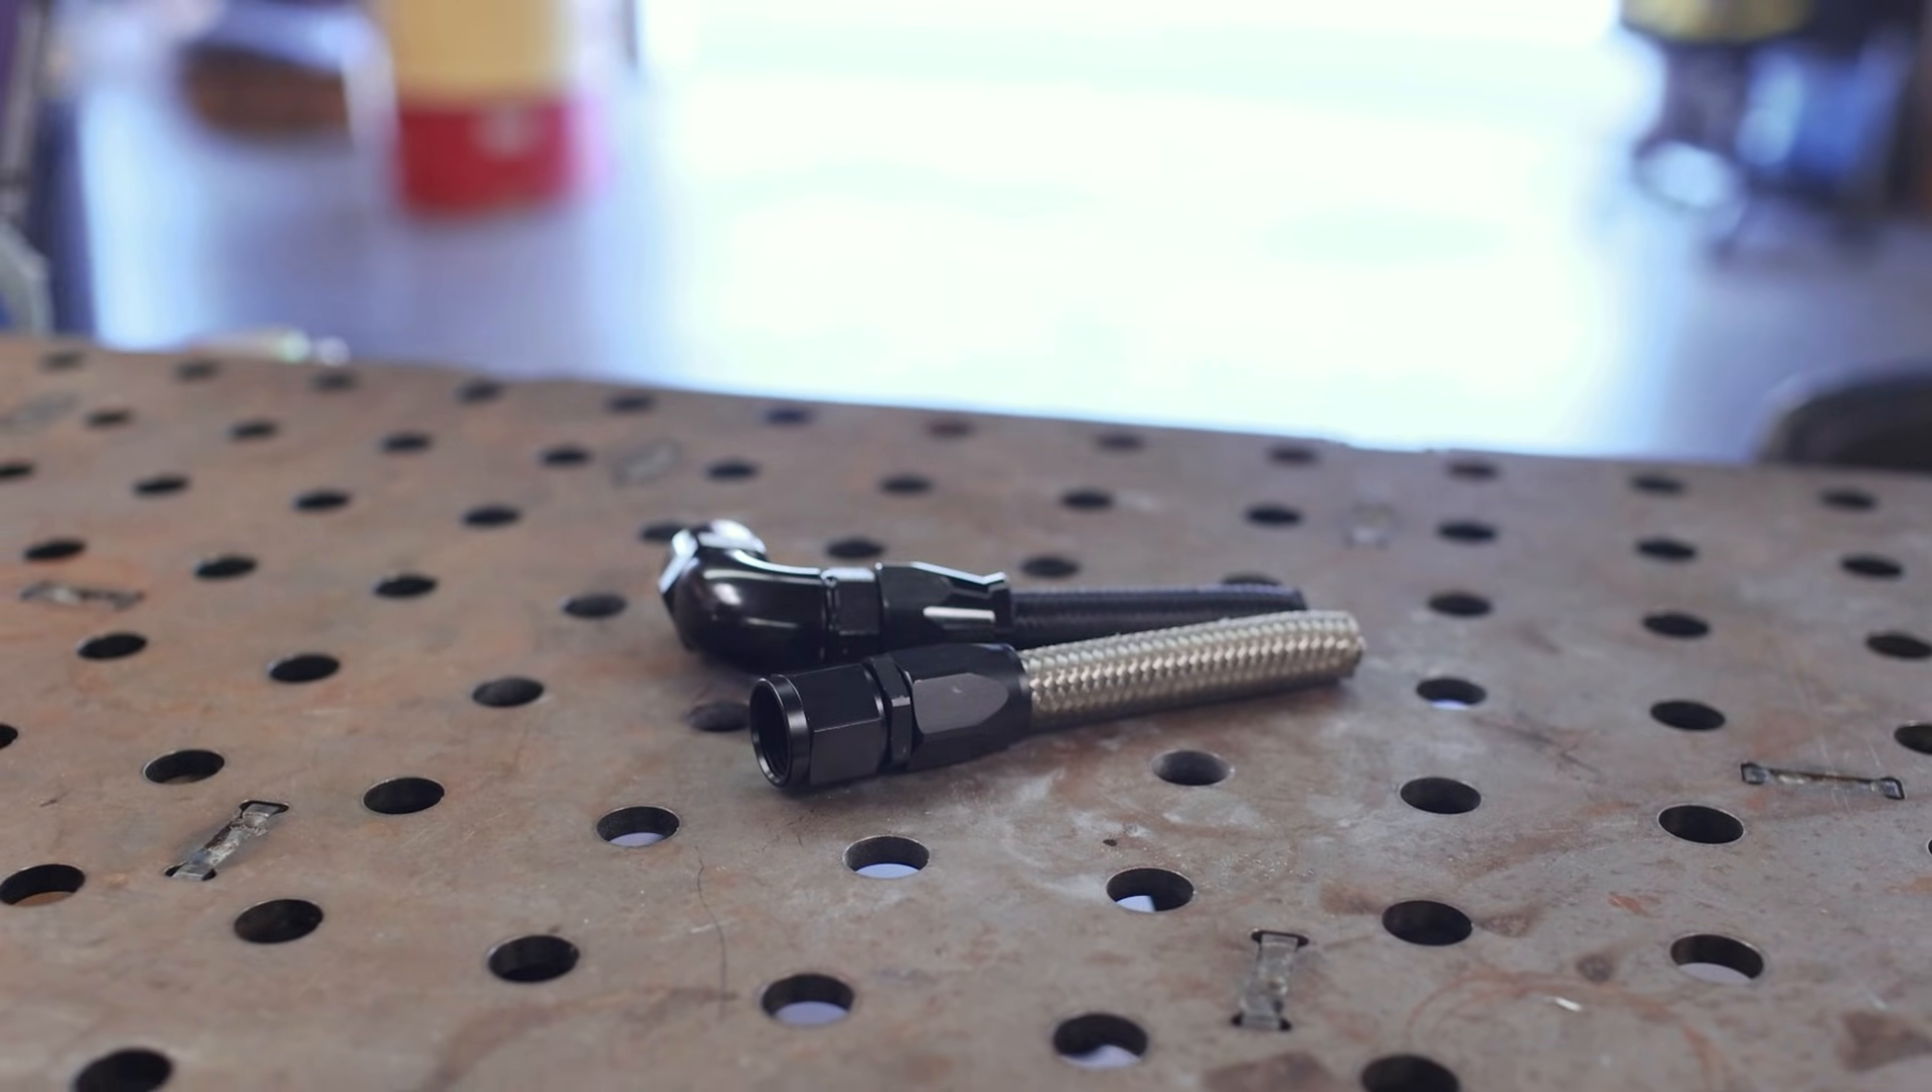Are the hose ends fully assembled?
Yes.